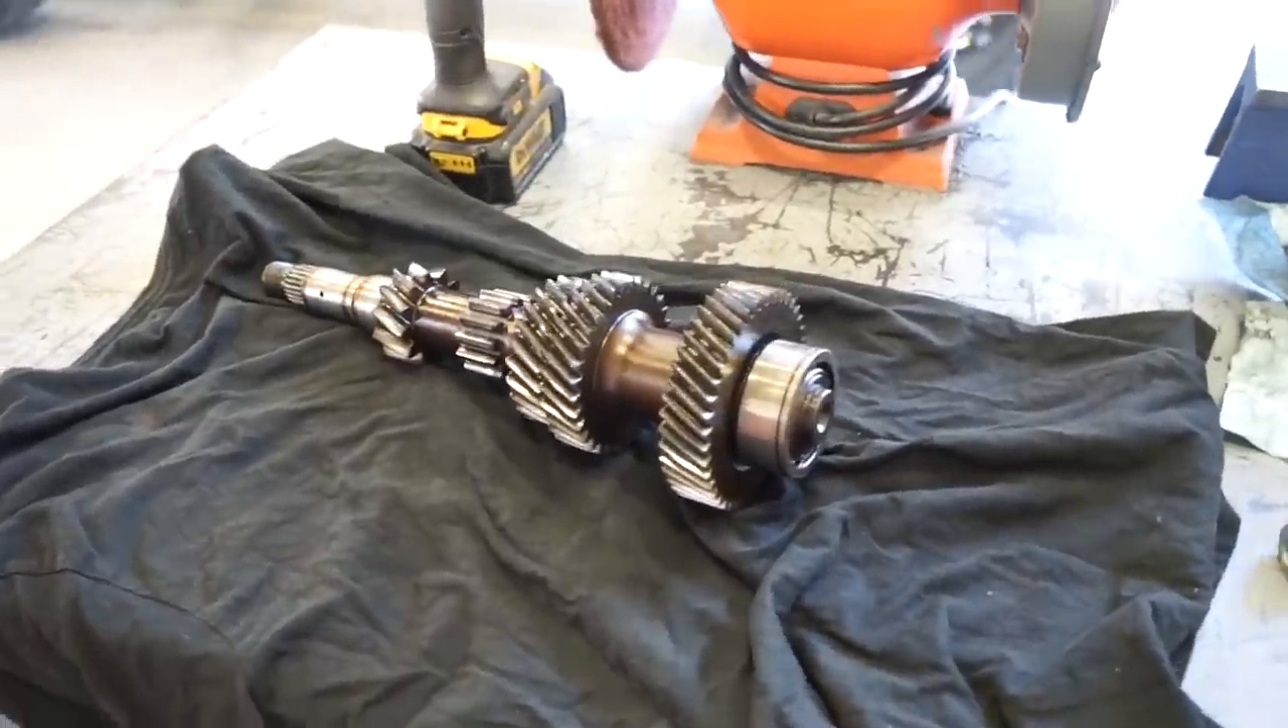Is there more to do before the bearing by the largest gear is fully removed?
Yes.